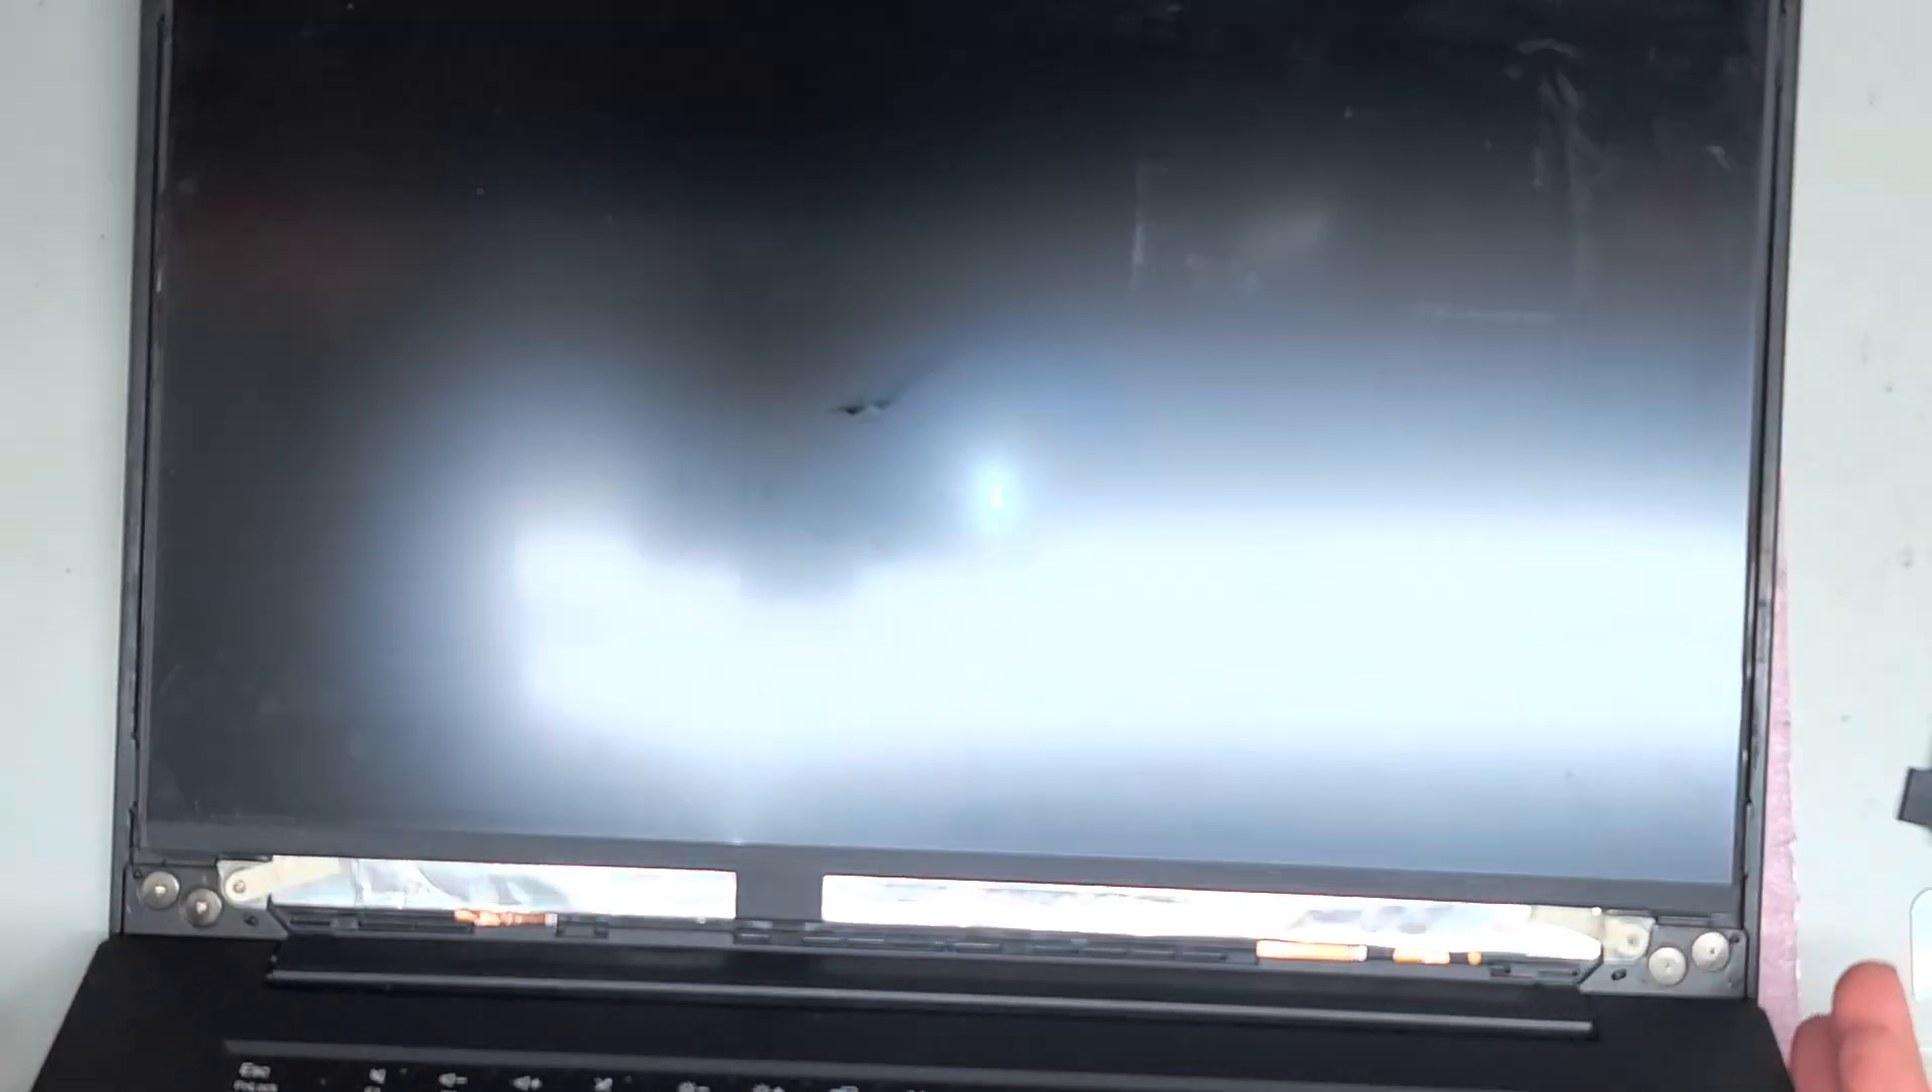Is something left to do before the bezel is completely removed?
No.